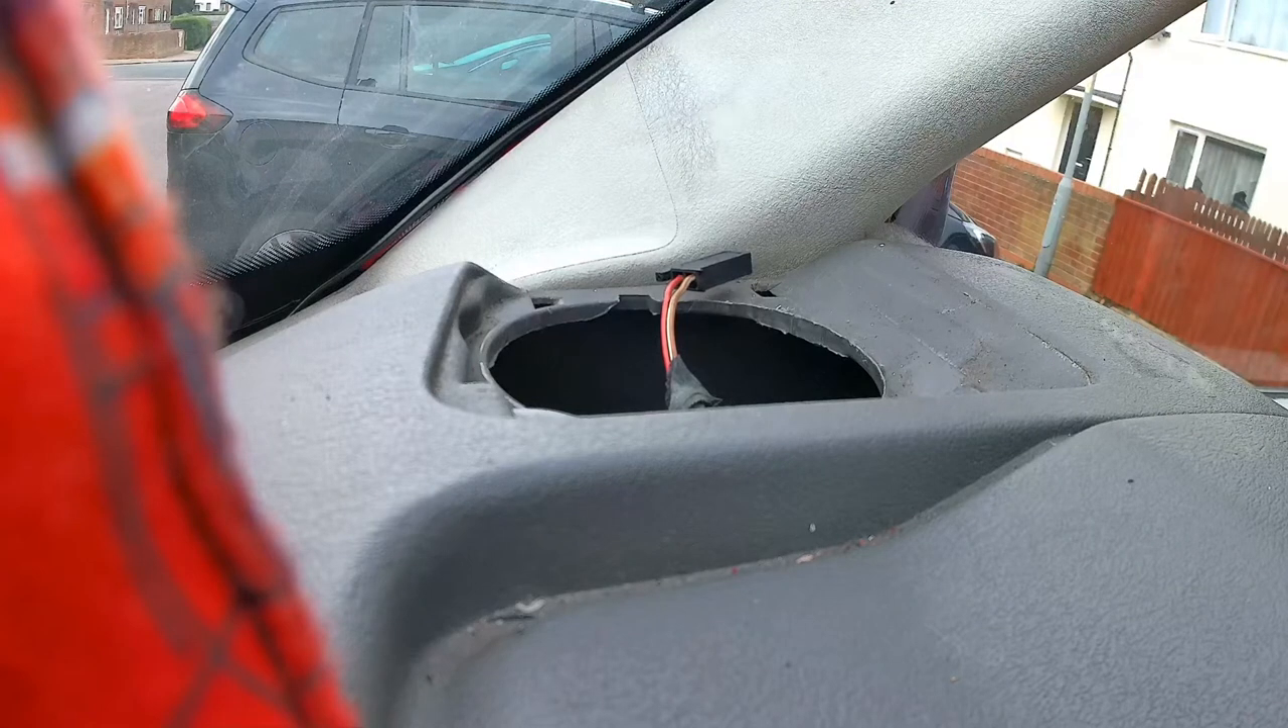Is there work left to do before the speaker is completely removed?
No.